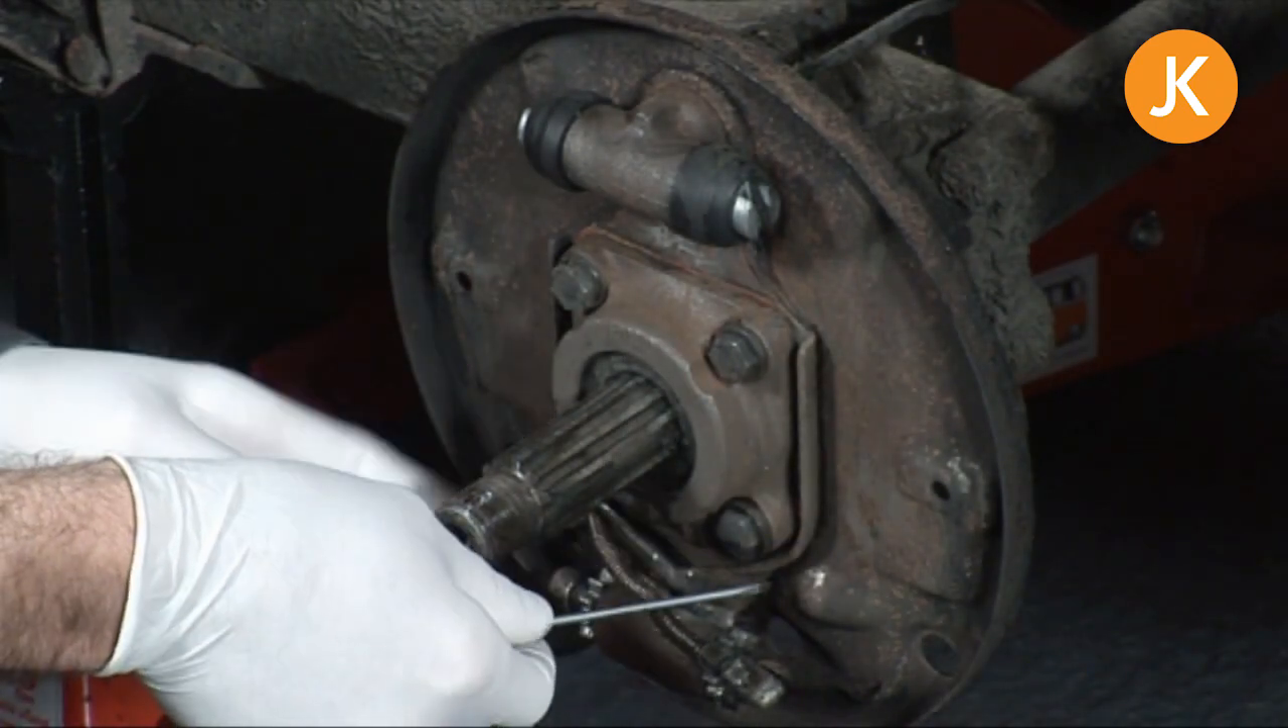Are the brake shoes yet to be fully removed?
No.